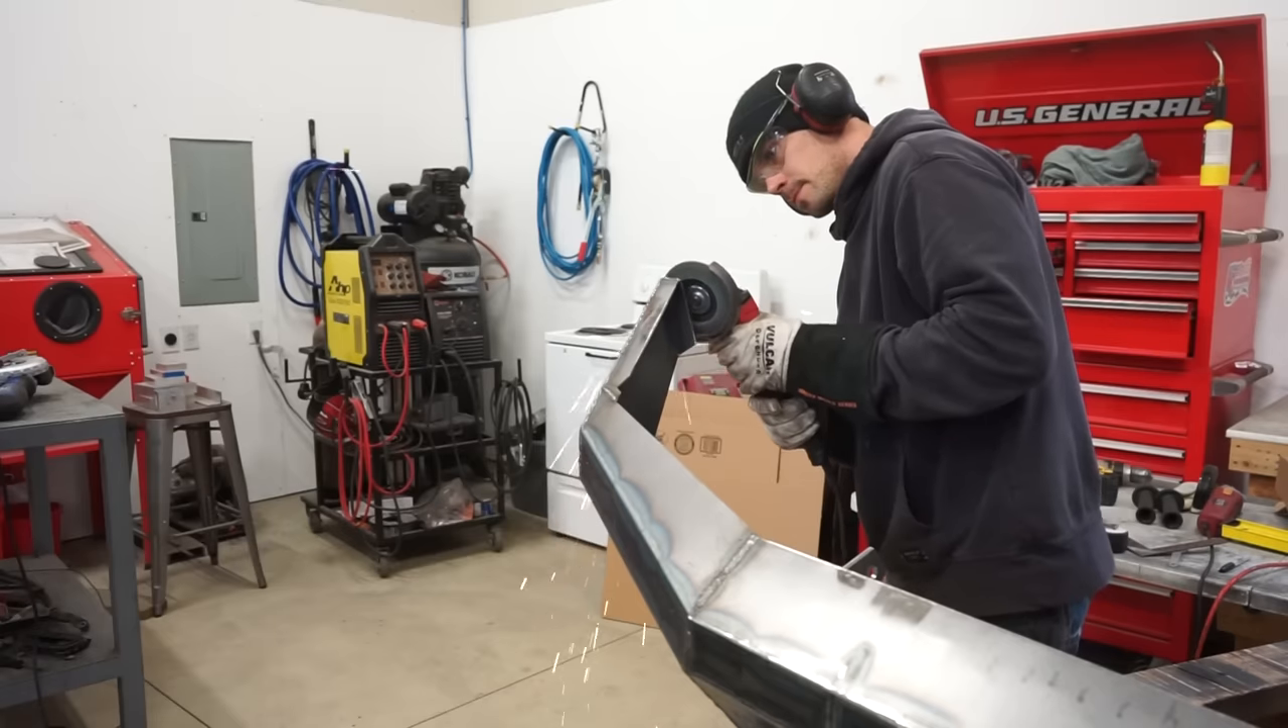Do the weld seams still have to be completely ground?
Yes.